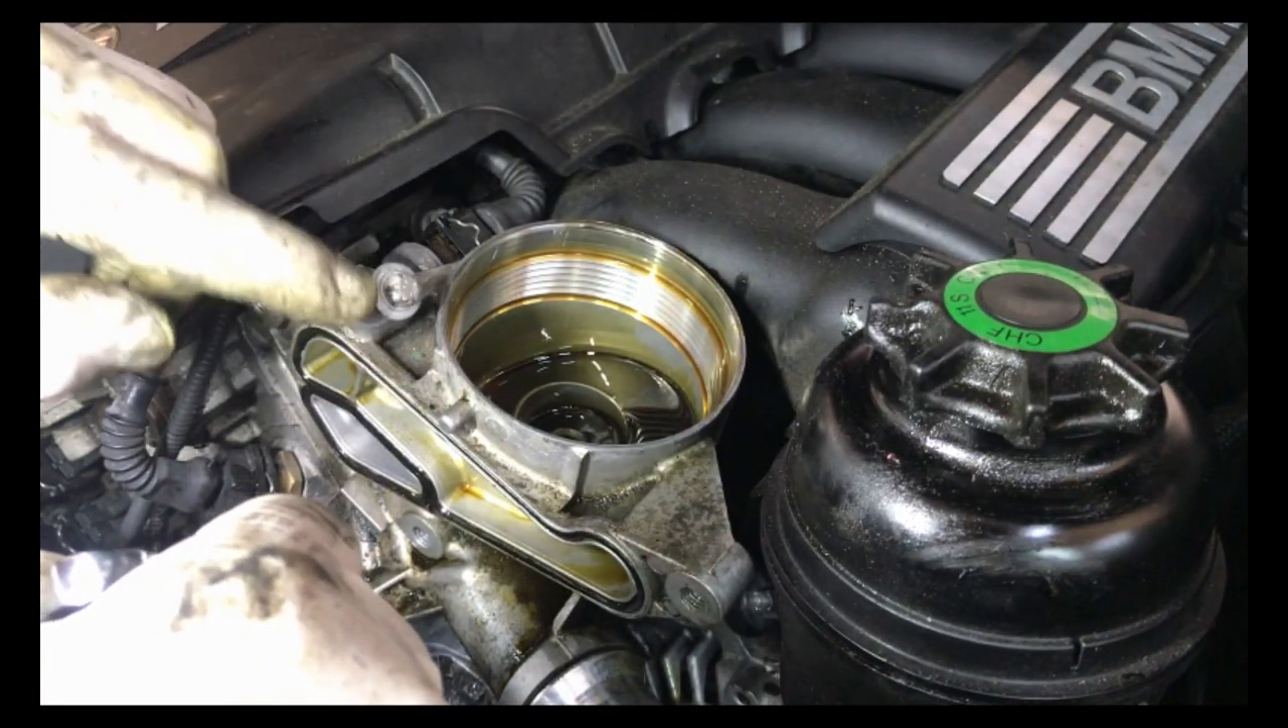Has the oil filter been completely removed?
Yes.